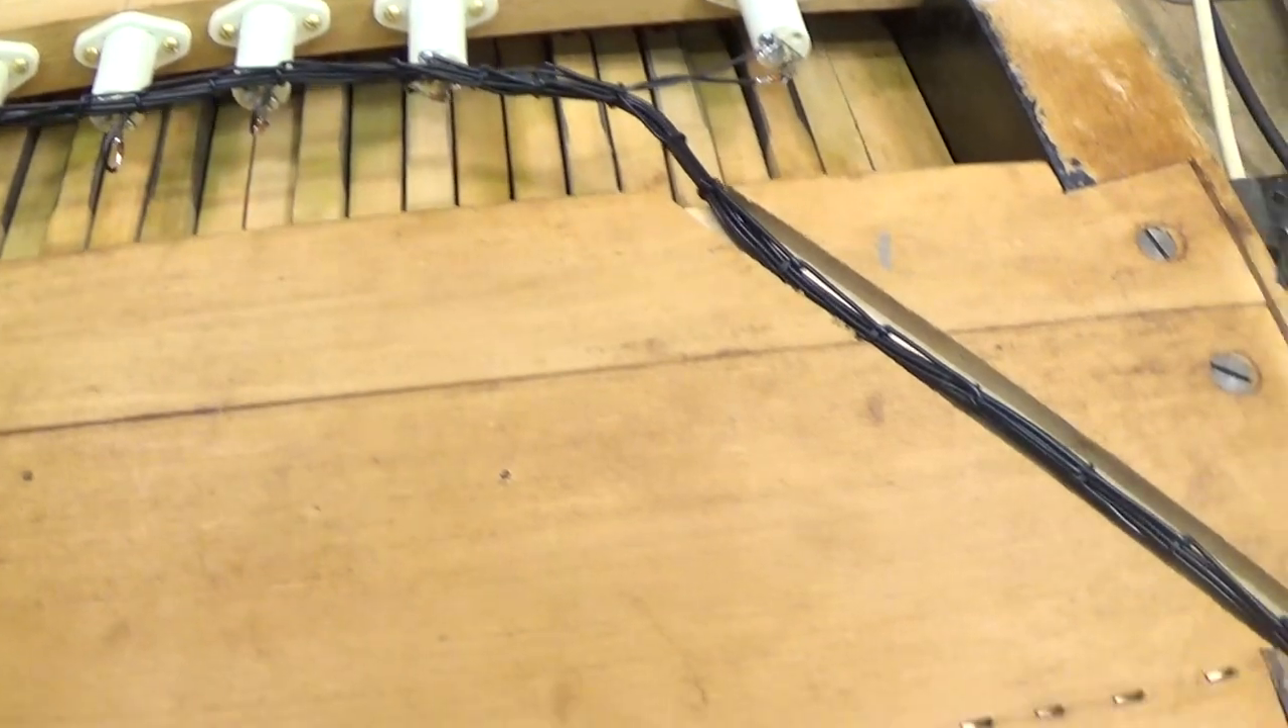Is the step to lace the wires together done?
Yes.